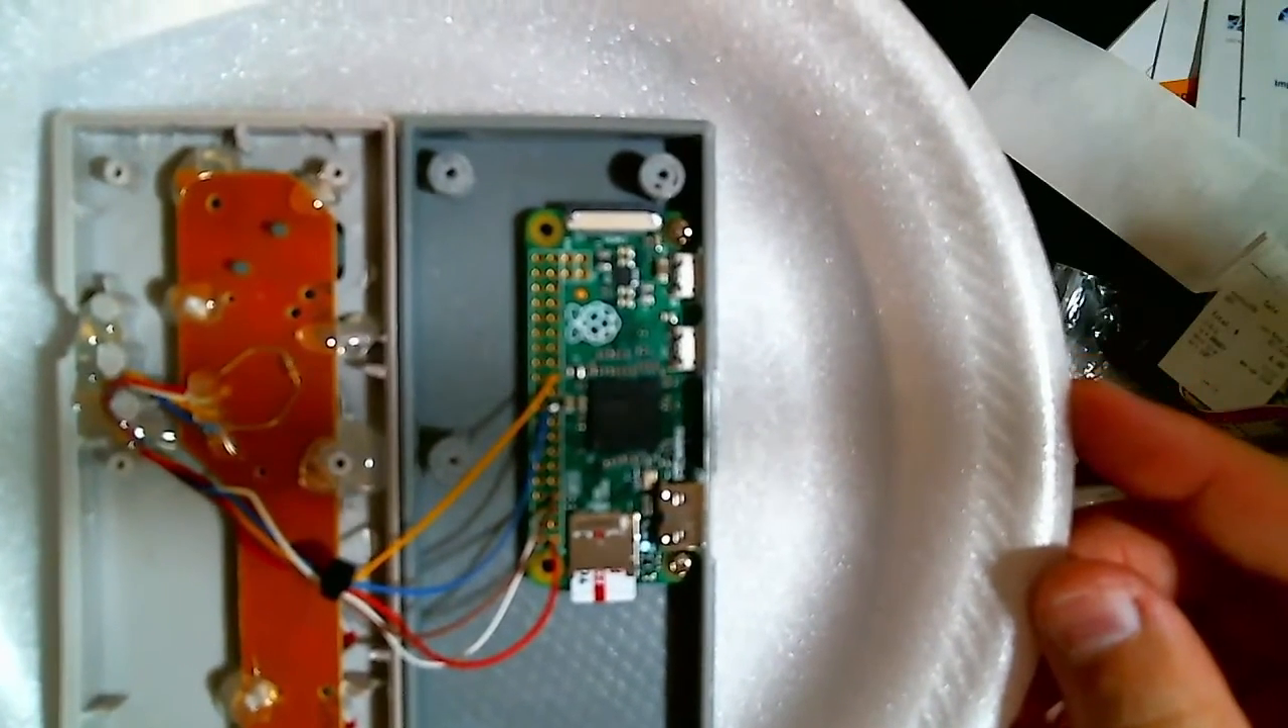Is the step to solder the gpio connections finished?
Yes.